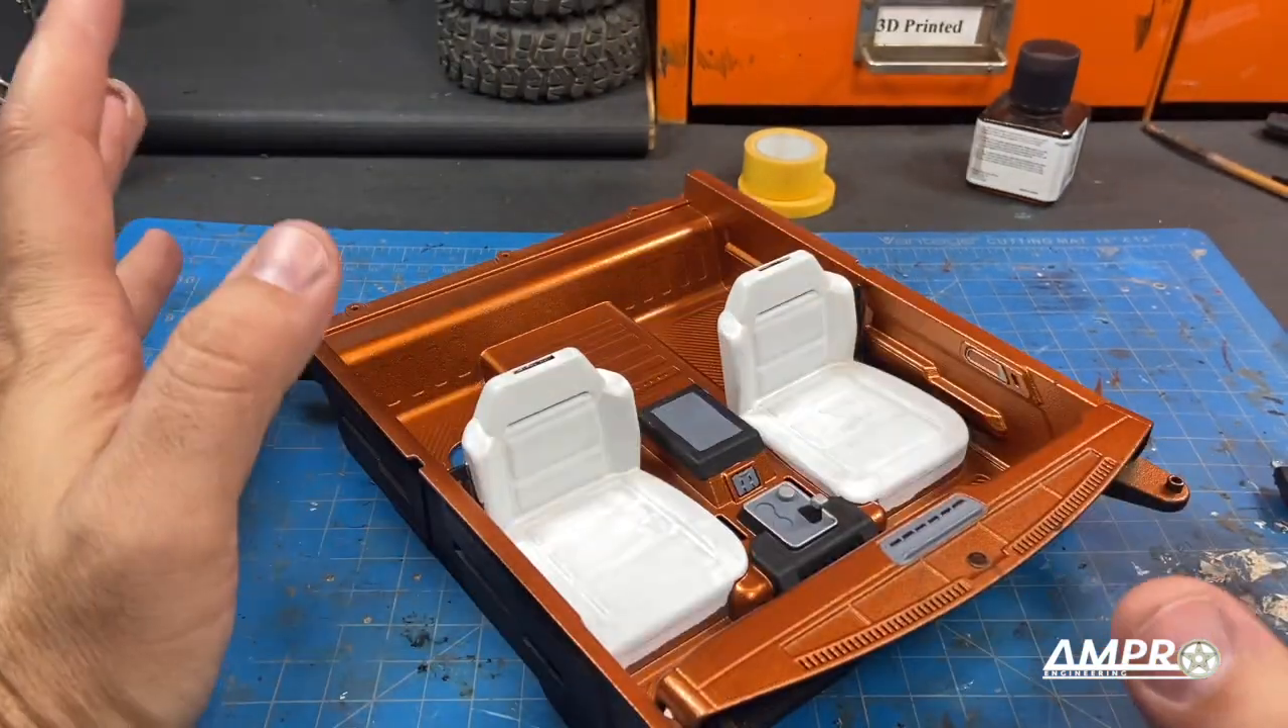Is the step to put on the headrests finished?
No.